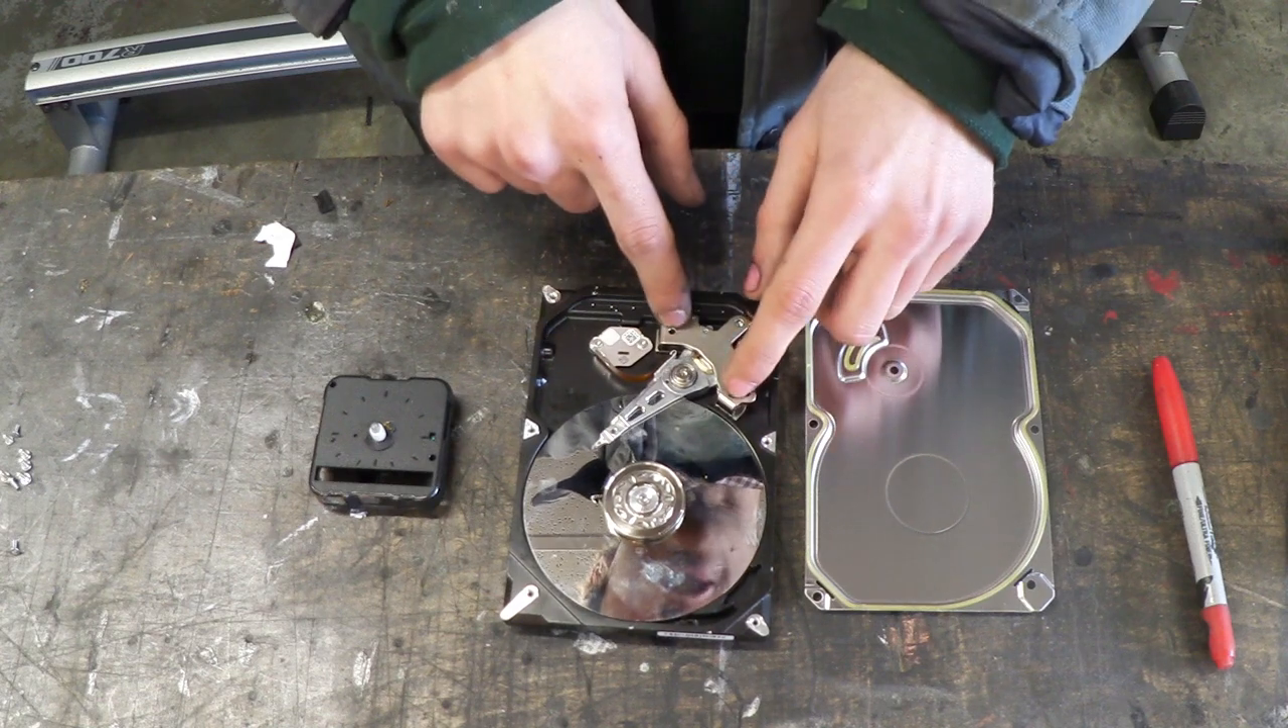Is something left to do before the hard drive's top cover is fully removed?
No.